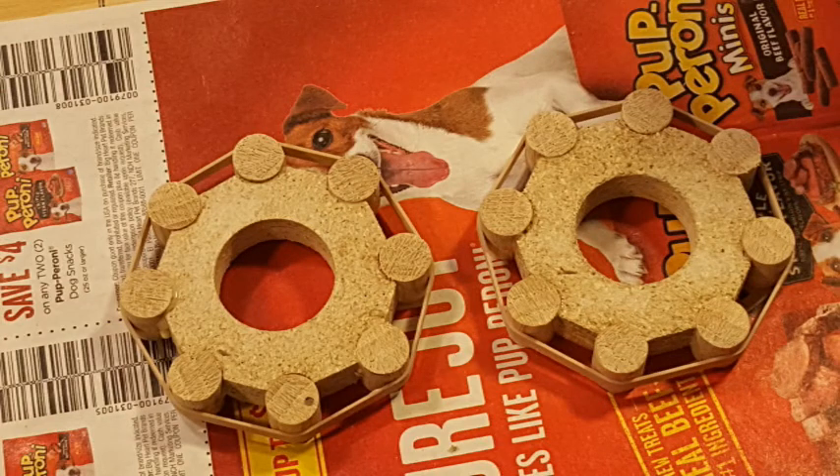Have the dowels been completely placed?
Yes.